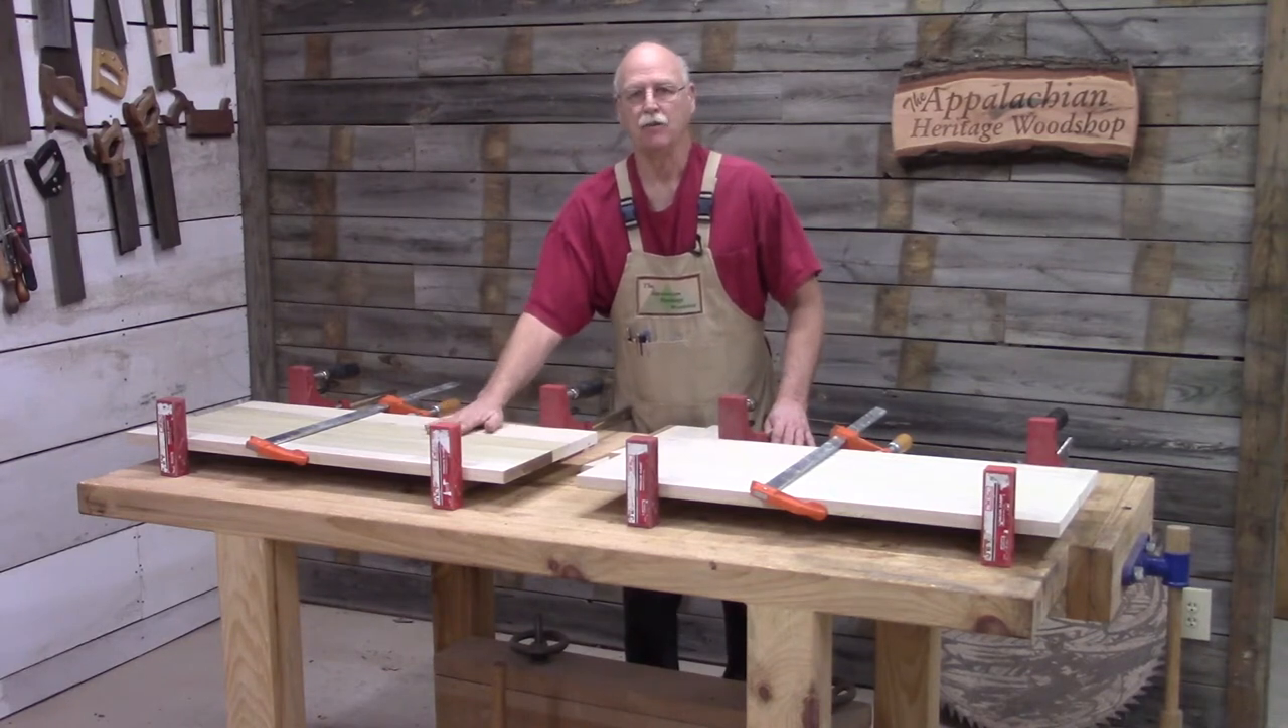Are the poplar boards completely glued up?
Yes.